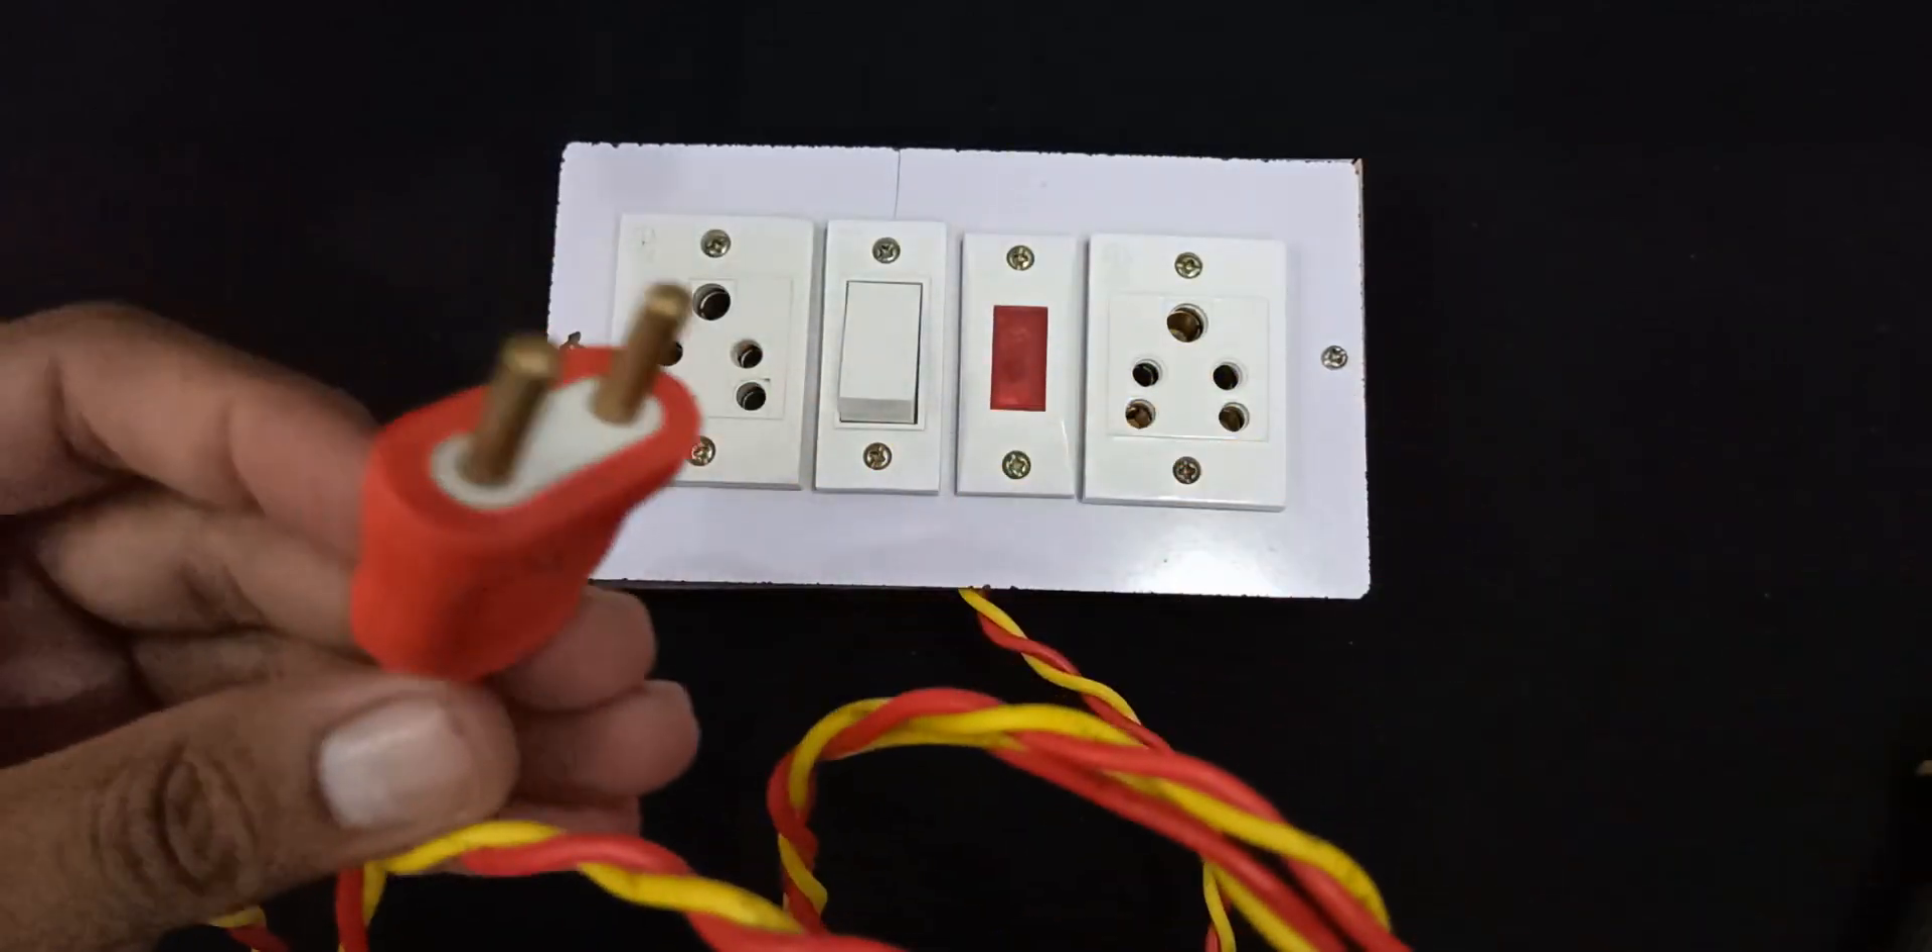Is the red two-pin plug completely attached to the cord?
Yes.